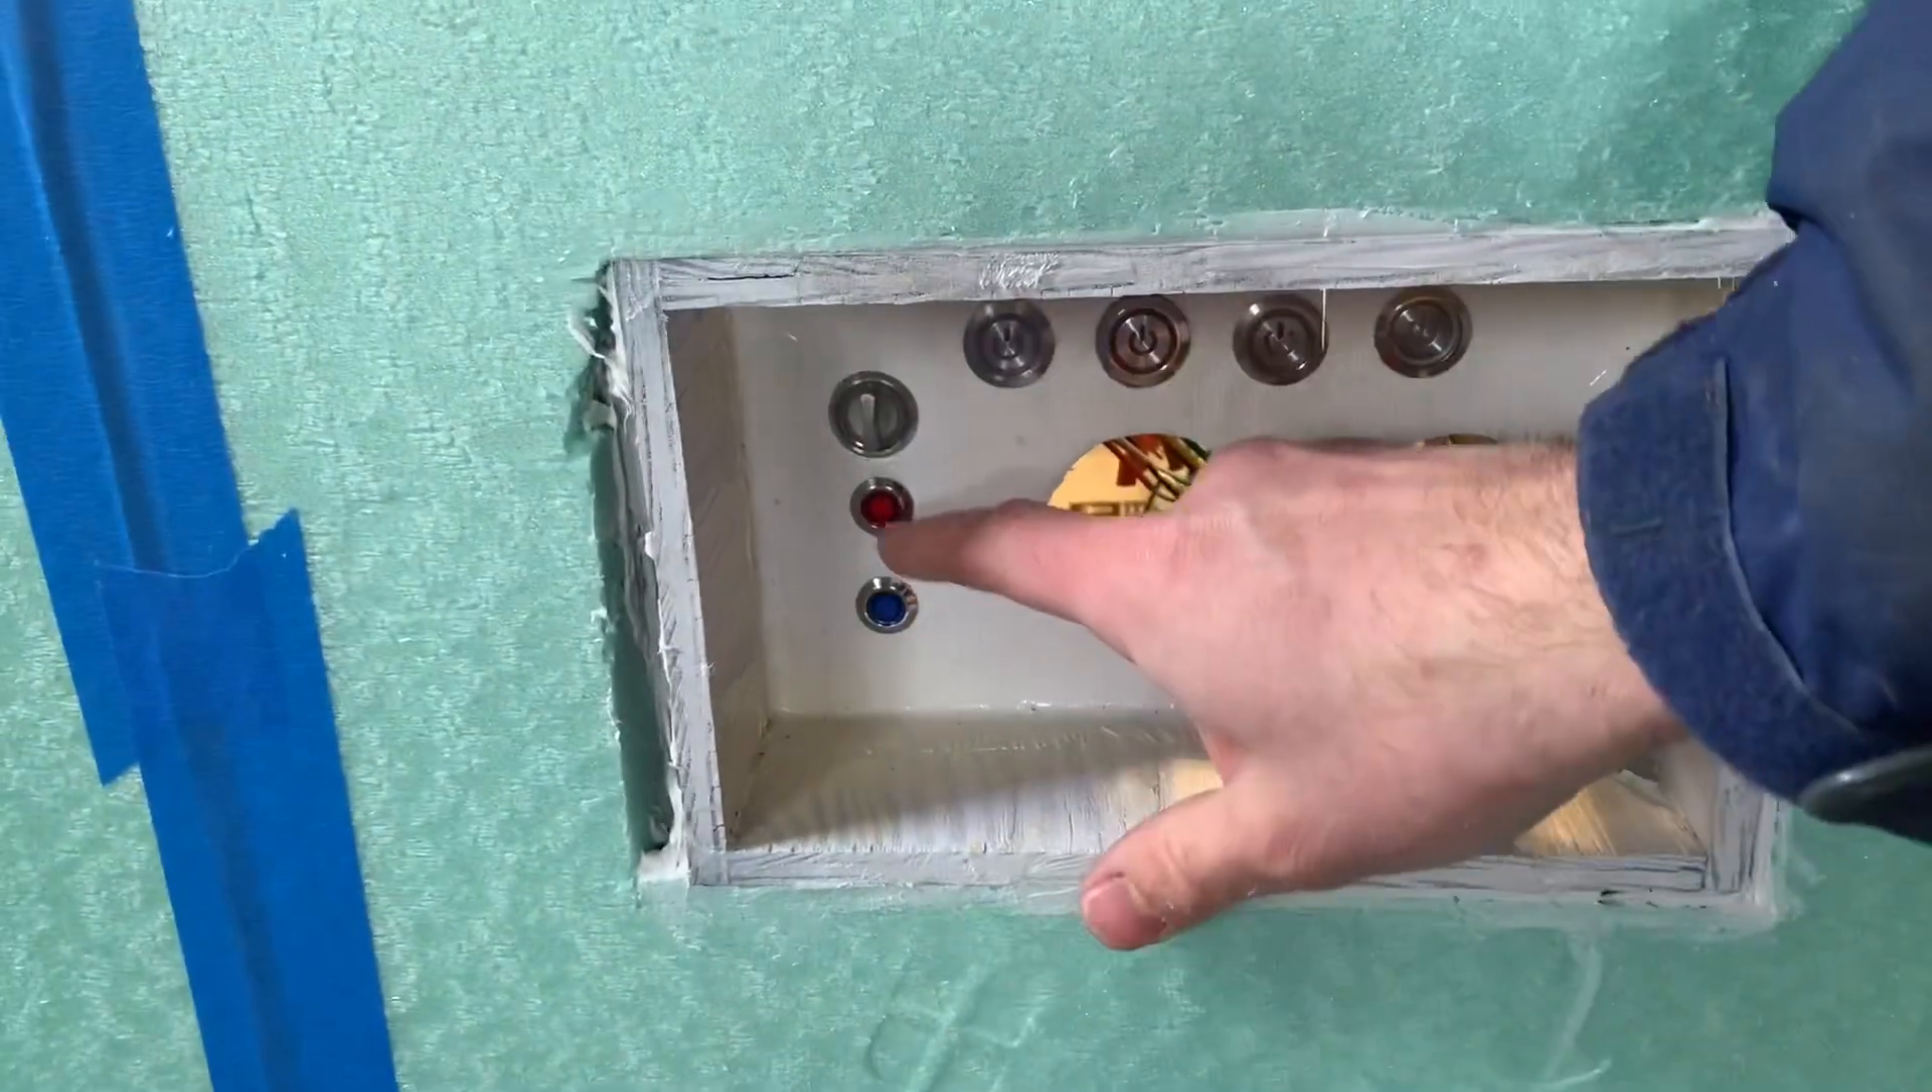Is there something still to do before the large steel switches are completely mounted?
No.